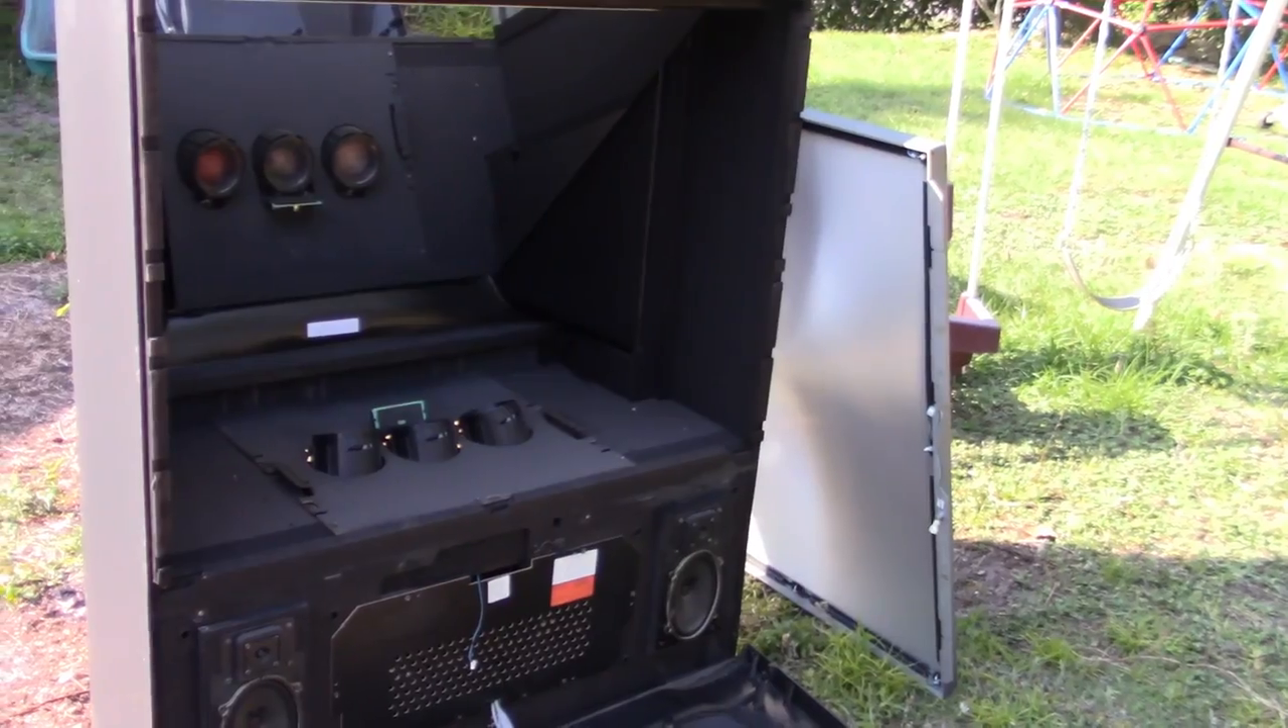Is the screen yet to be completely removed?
No.